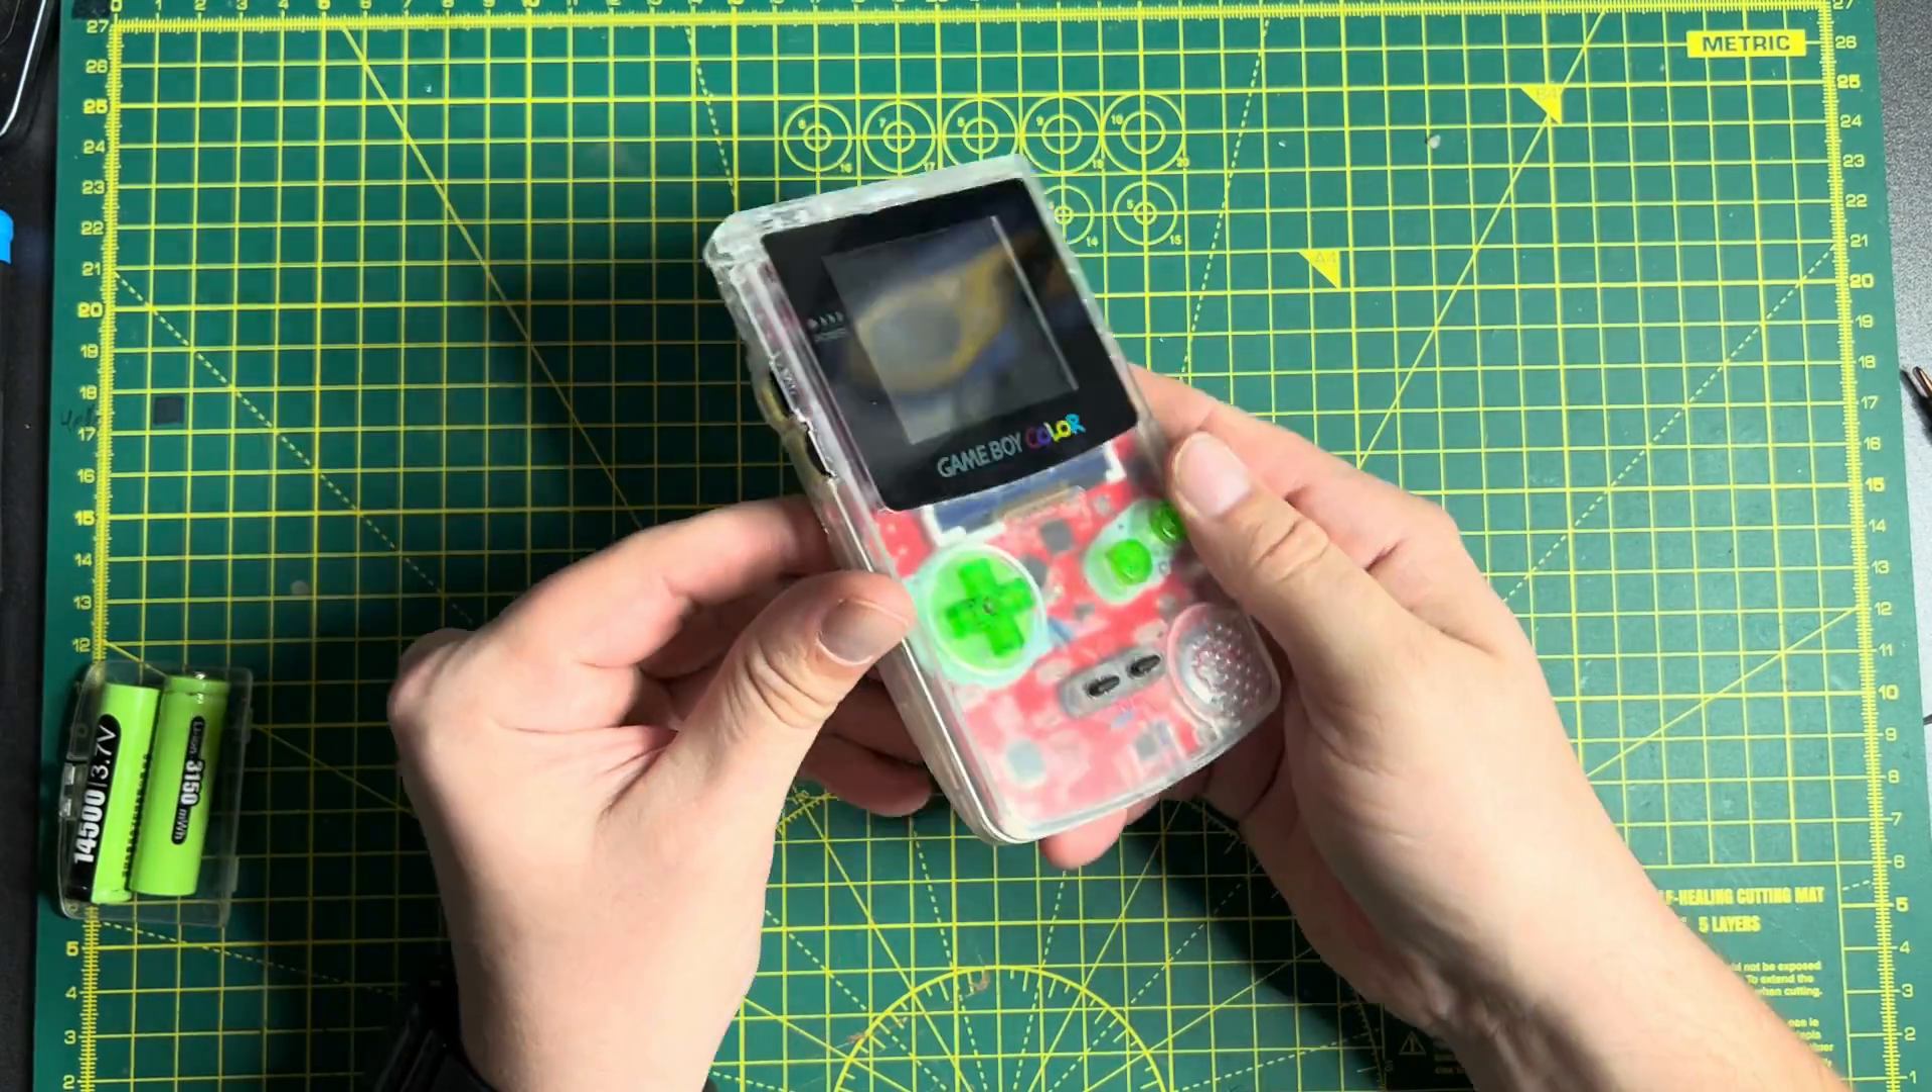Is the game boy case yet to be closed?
No.